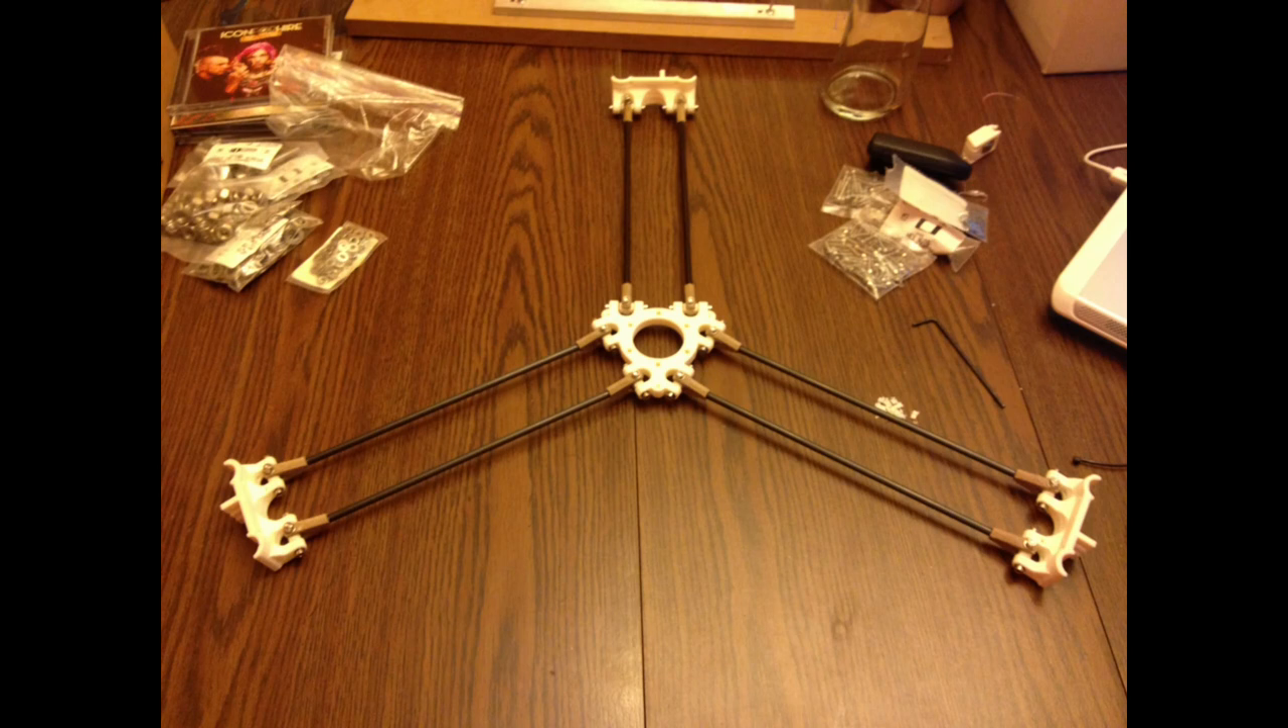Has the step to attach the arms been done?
Yes.